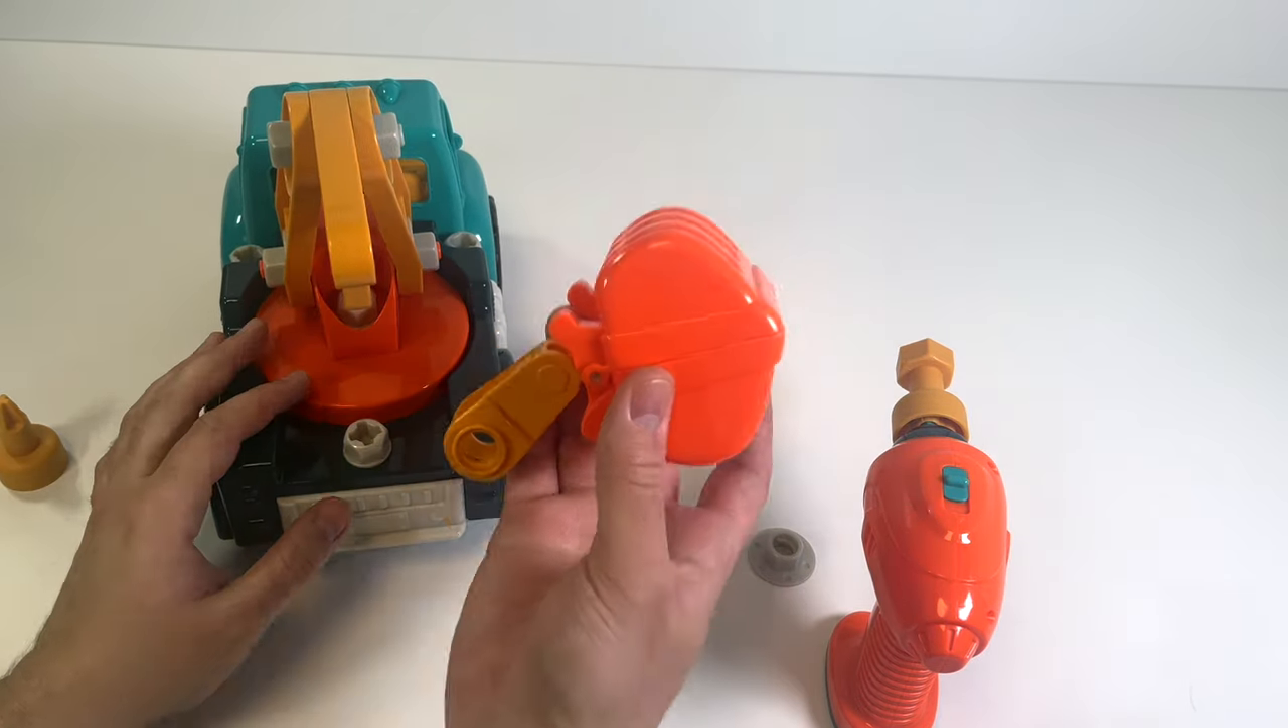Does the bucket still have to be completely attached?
Yes.